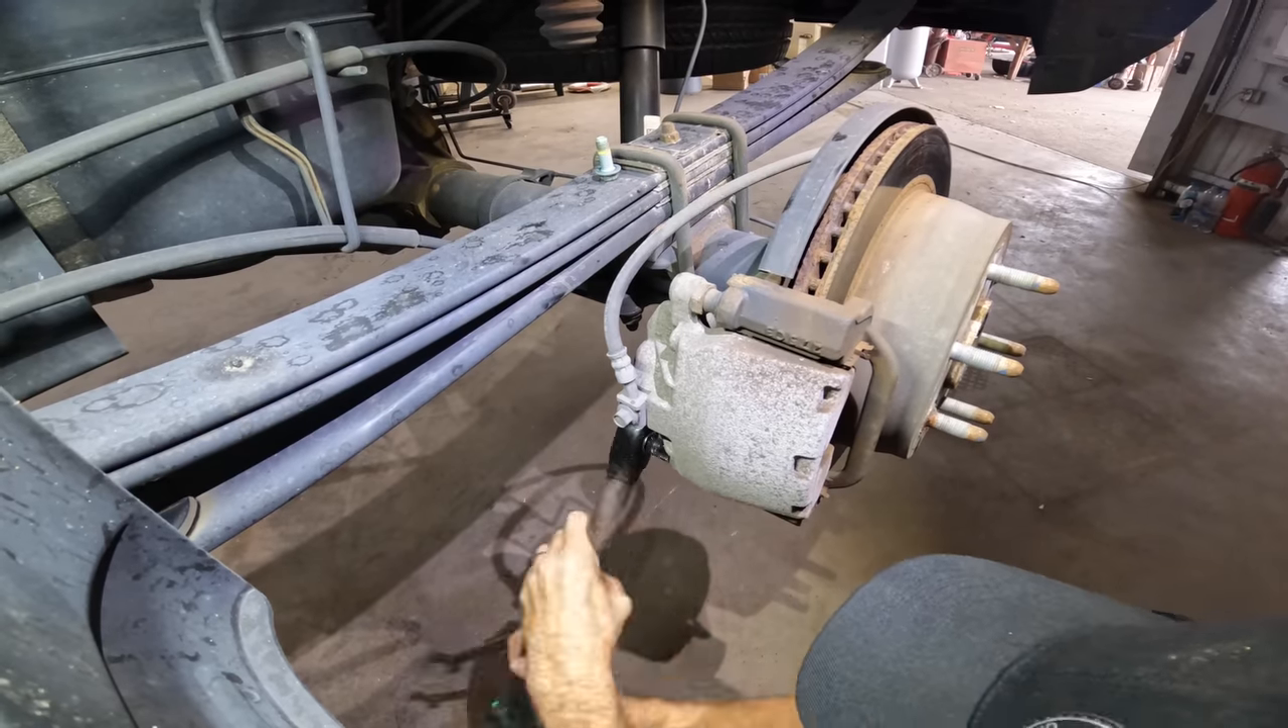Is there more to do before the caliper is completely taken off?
Yes.